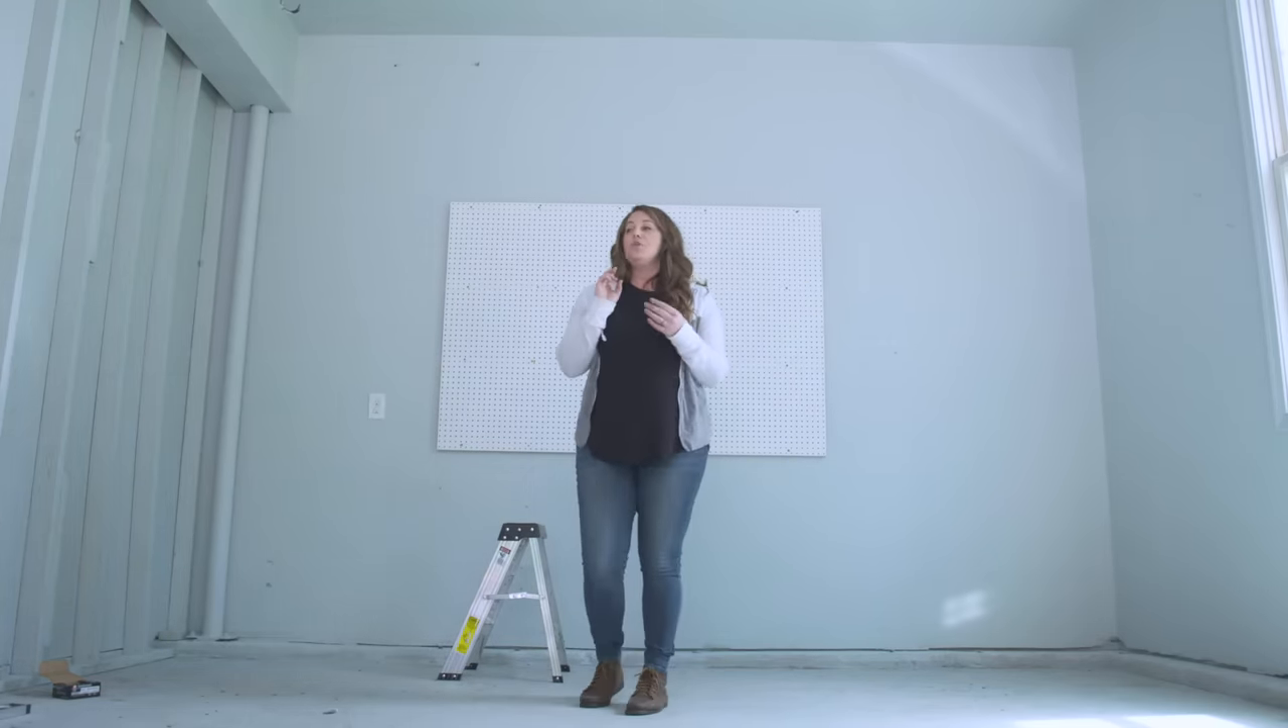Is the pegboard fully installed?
Yes.